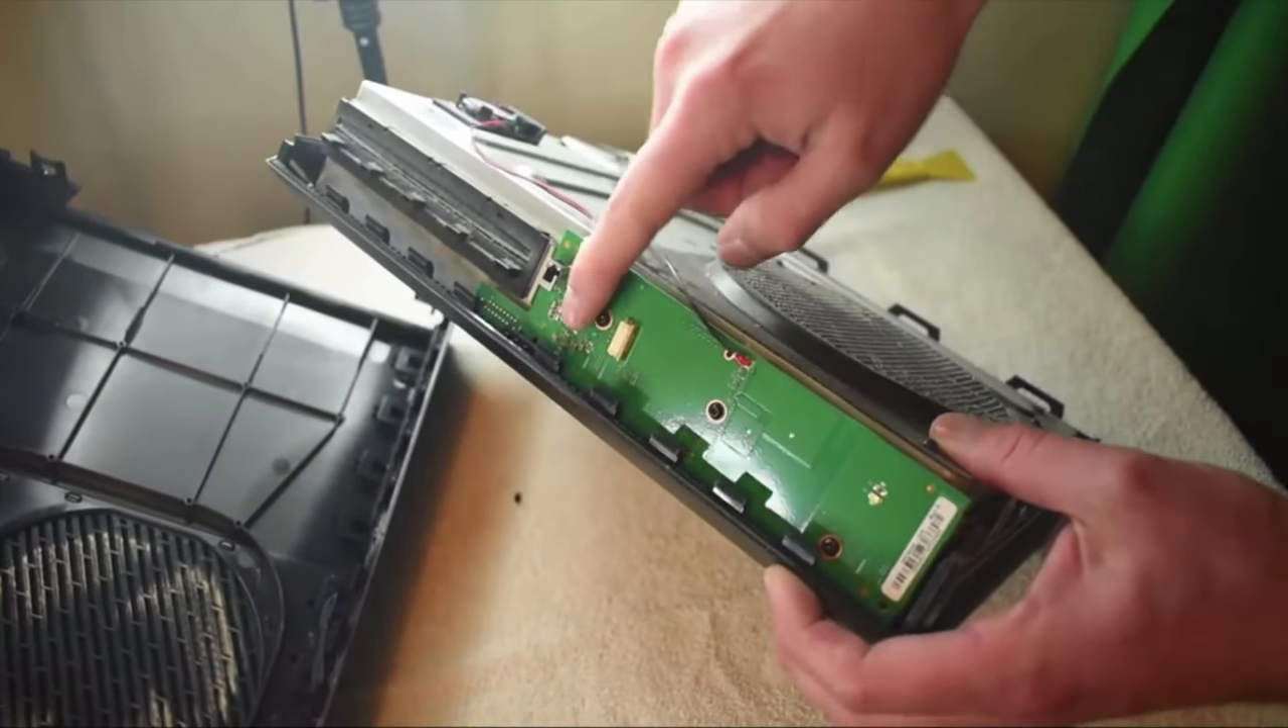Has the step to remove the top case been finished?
Yes.